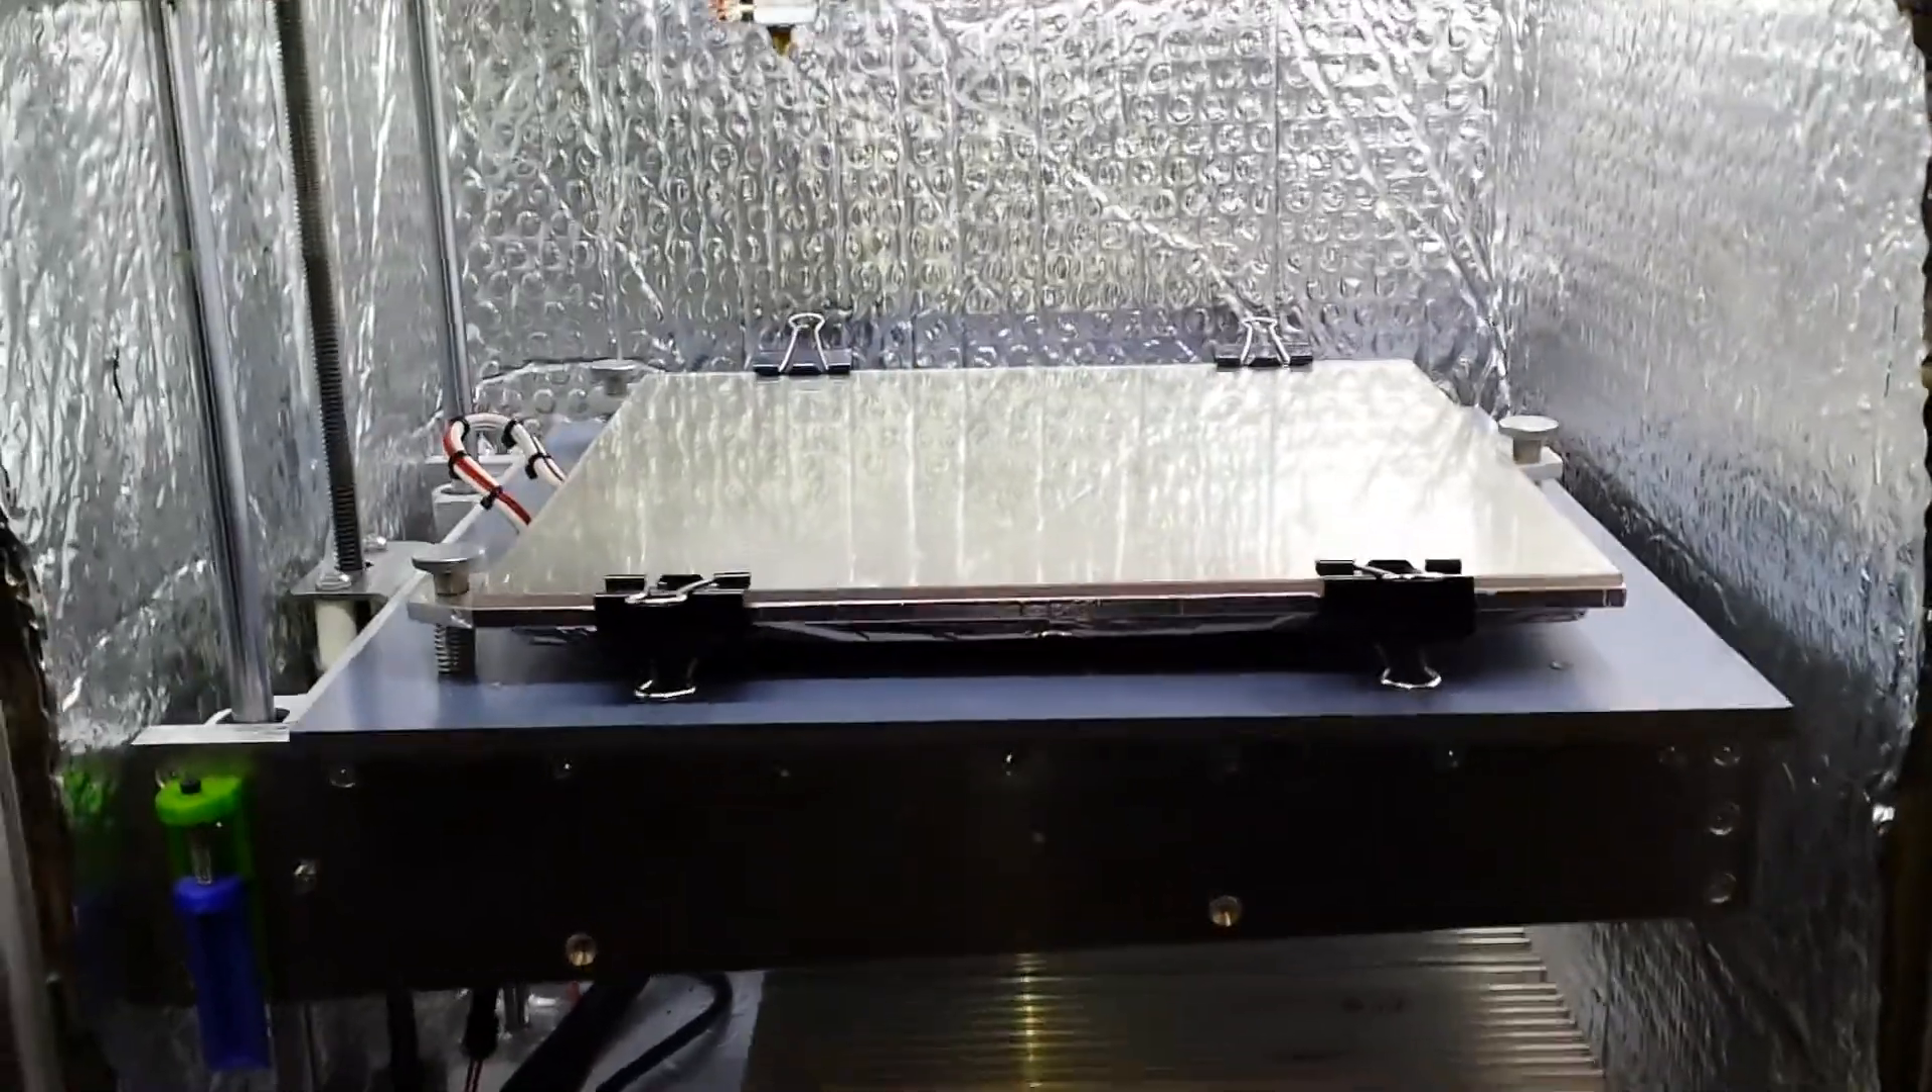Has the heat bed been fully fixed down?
Yes.